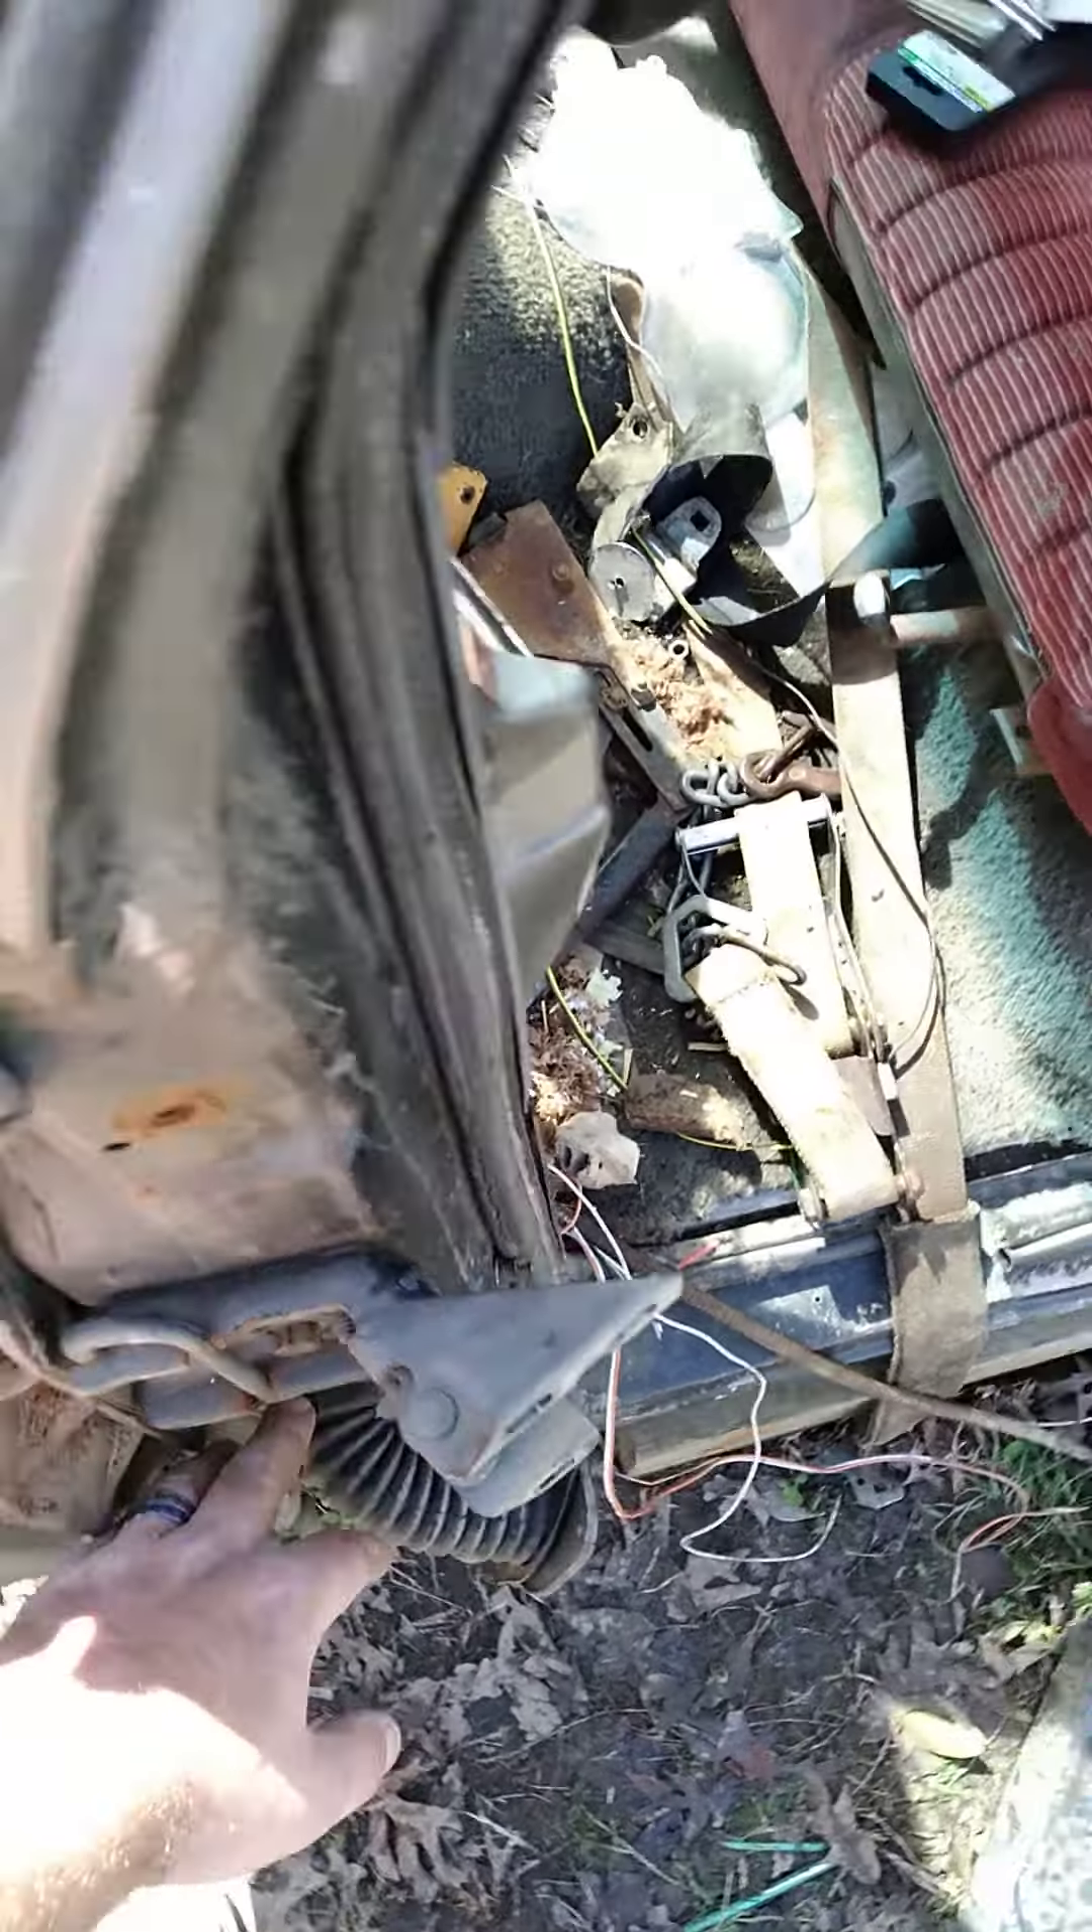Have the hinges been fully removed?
No.